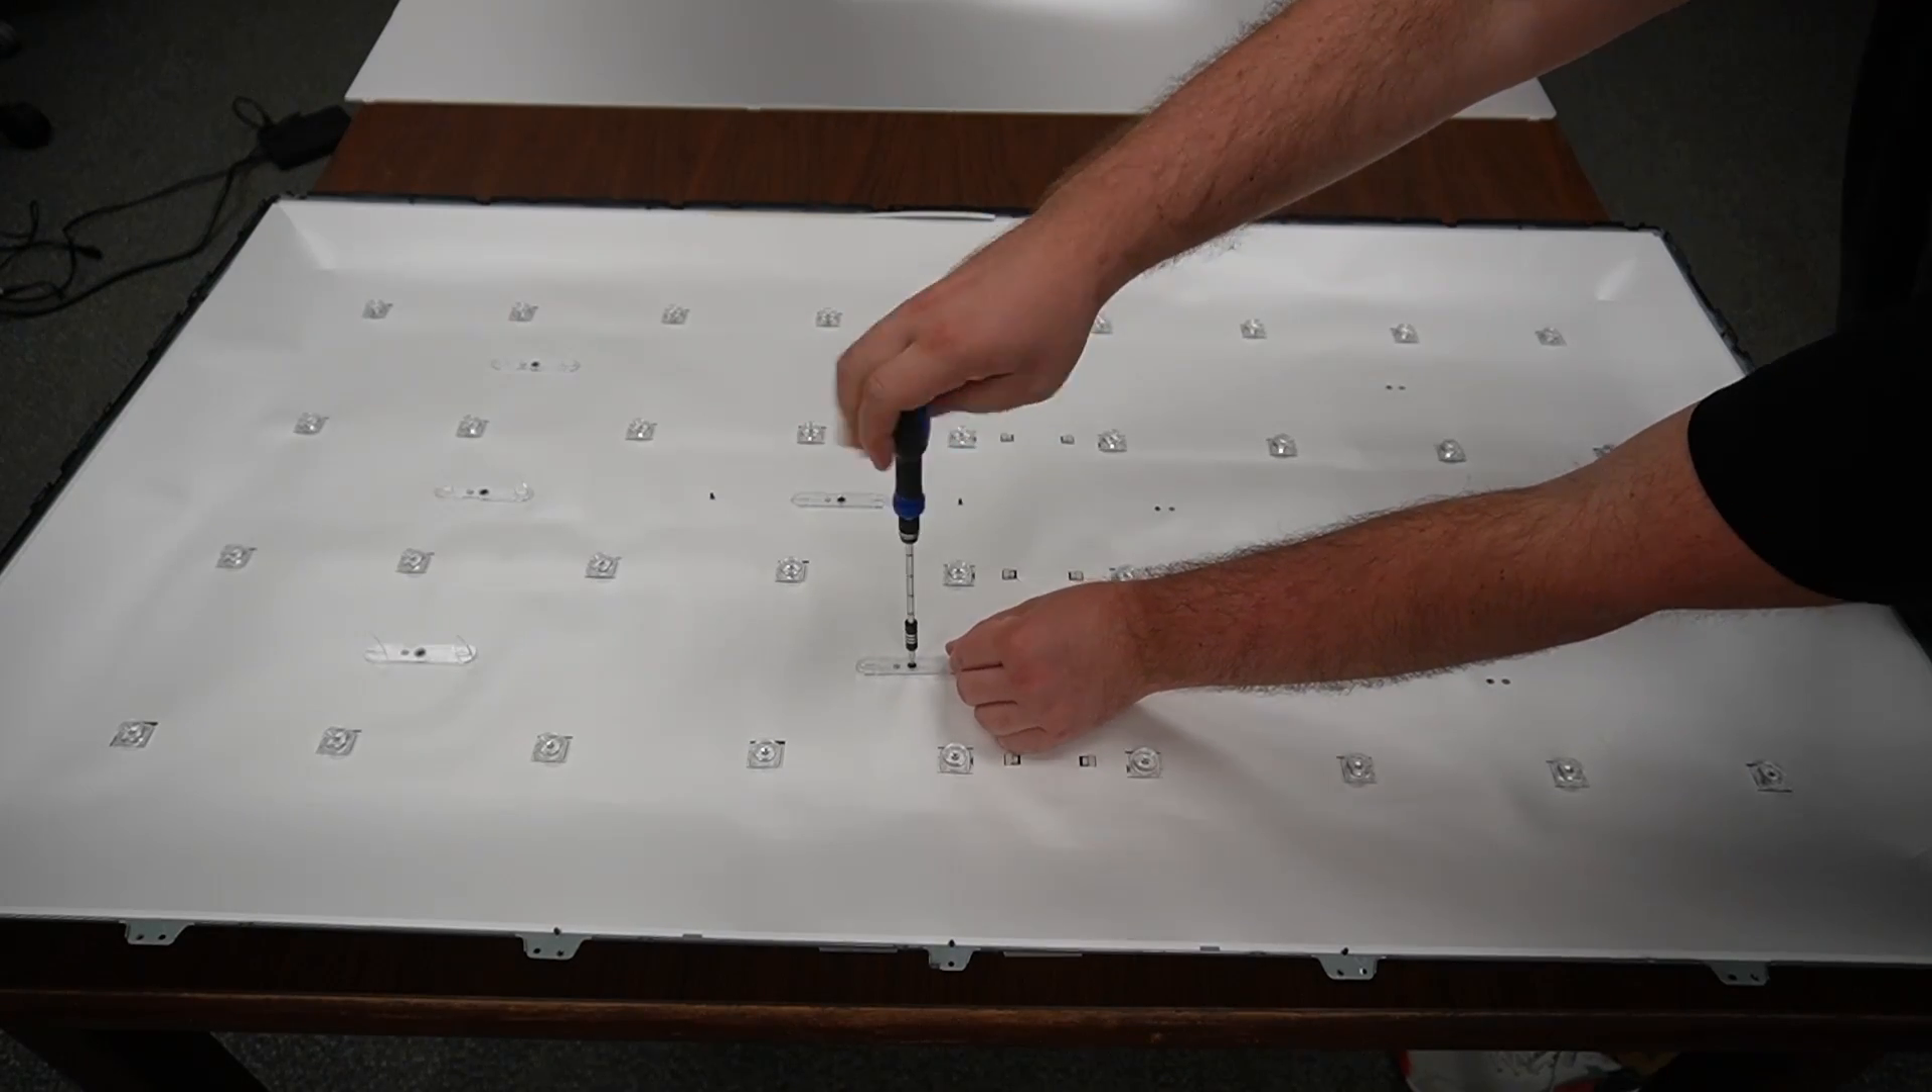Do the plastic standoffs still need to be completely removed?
Yes.